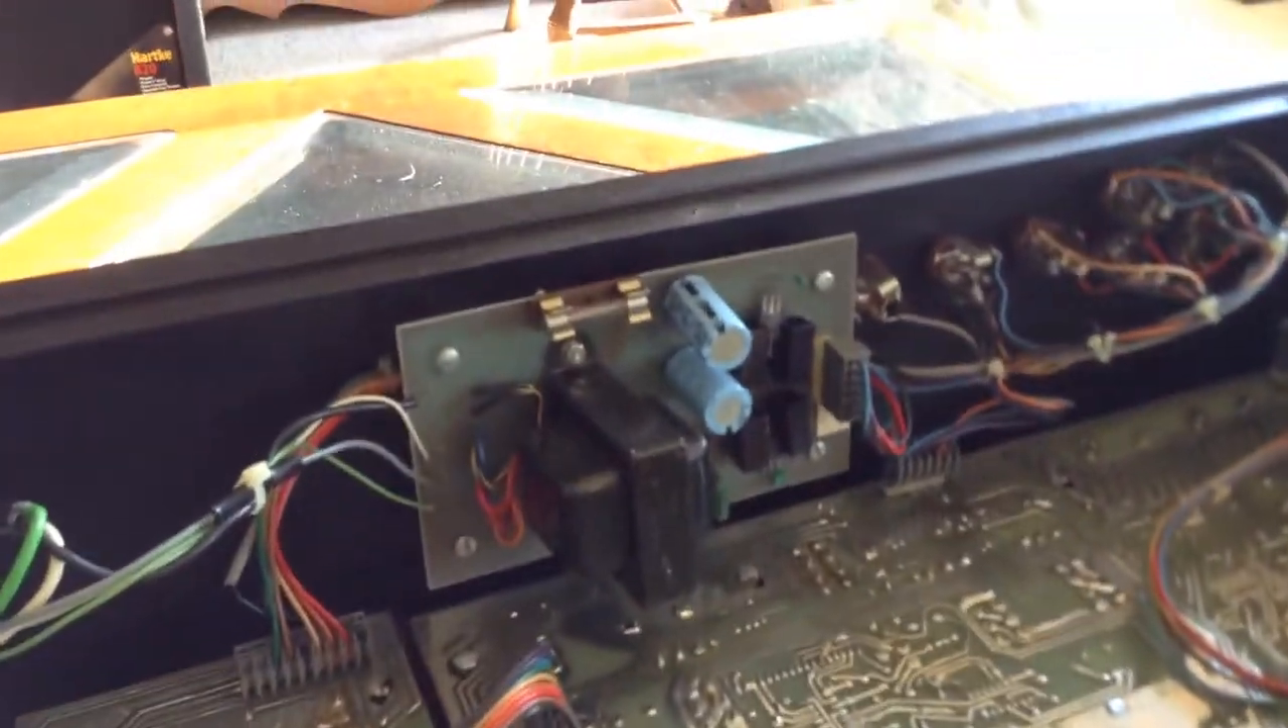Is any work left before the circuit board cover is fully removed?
No.